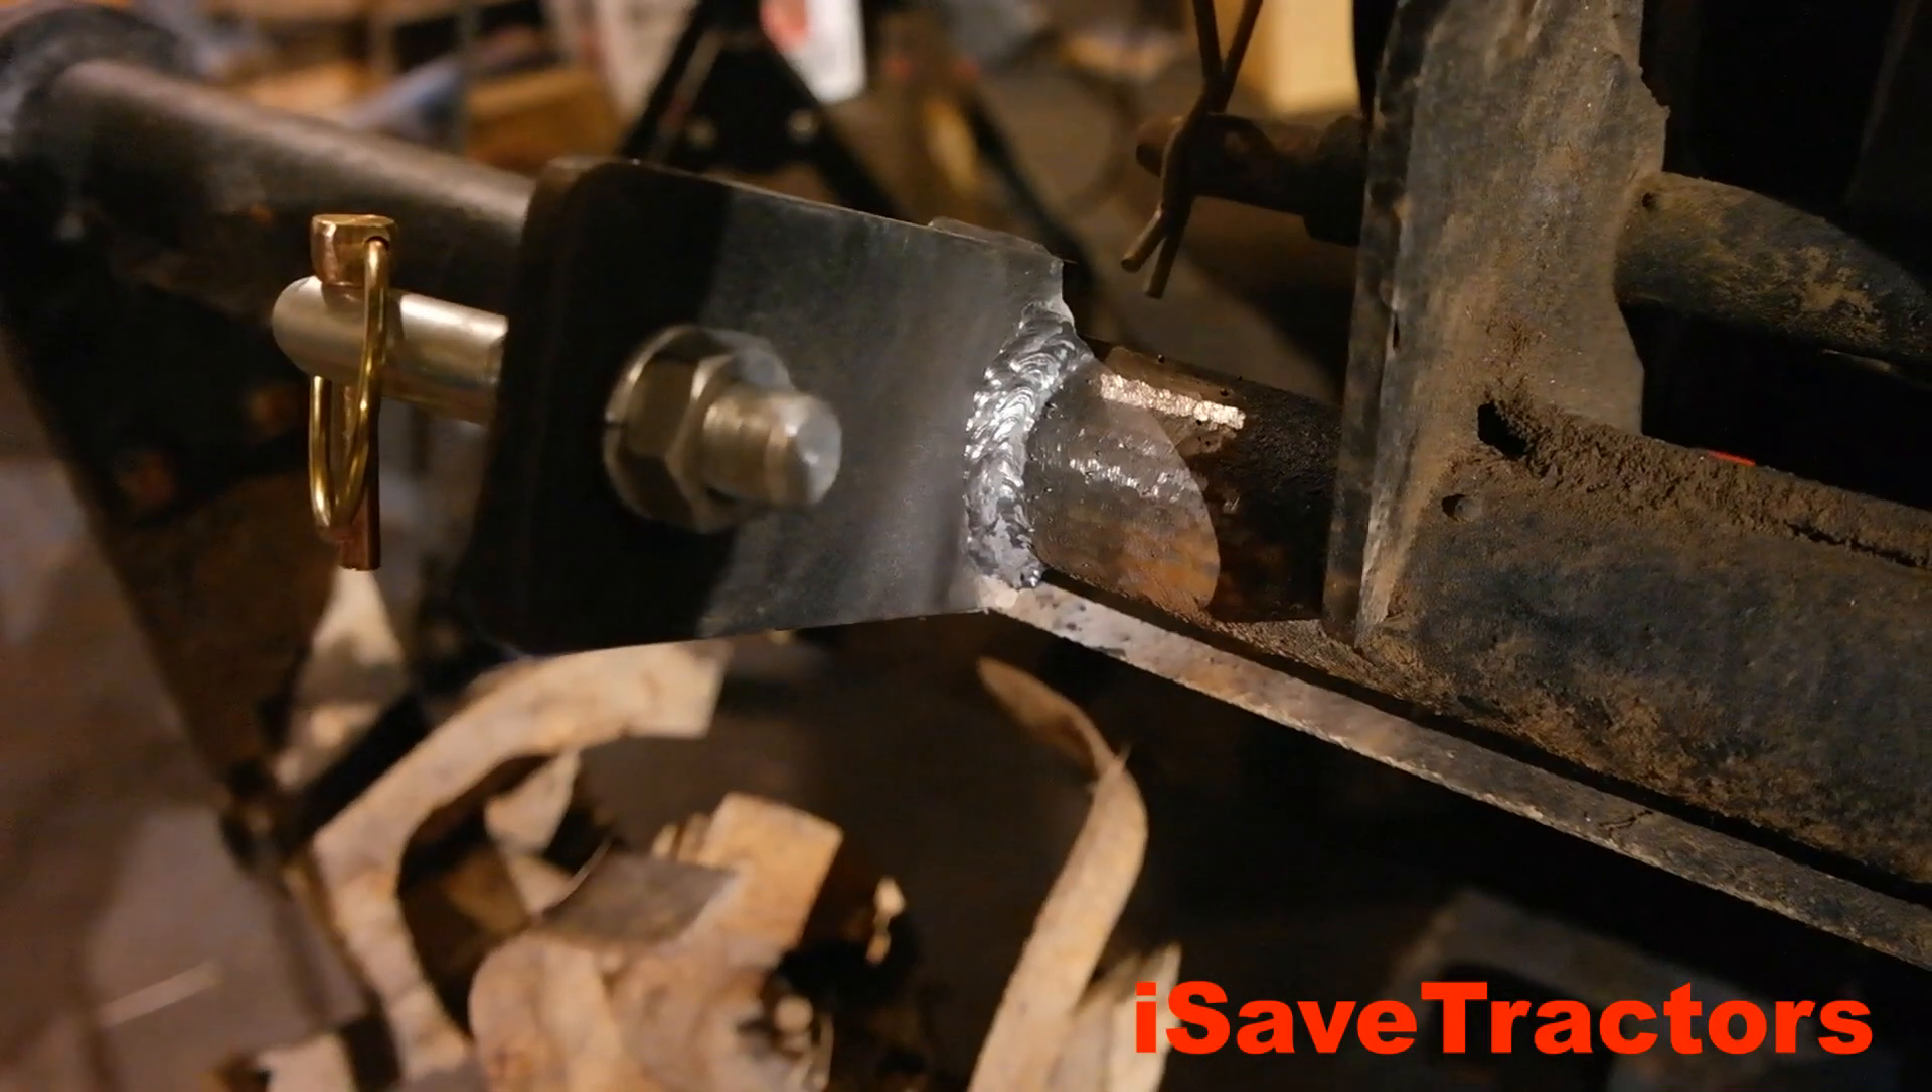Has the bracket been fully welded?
Yes.